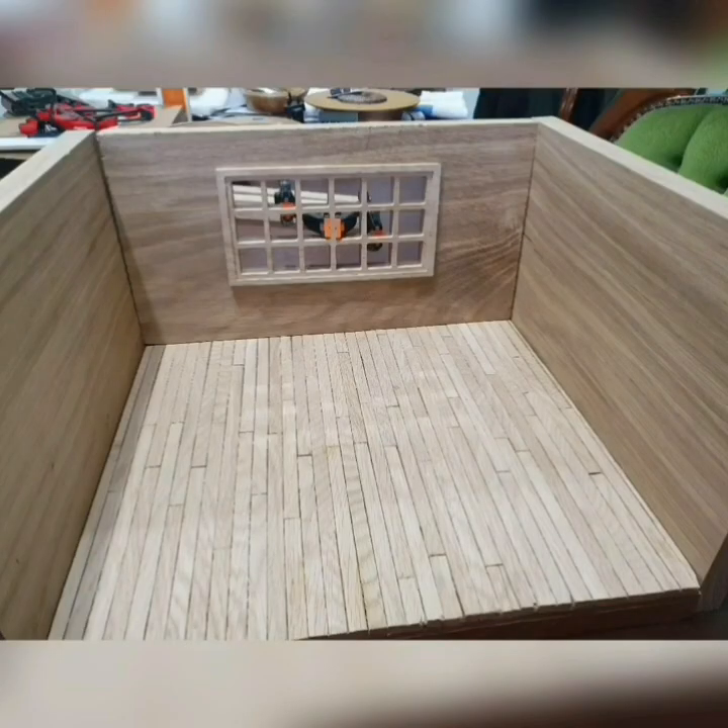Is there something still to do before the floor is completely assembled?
No.